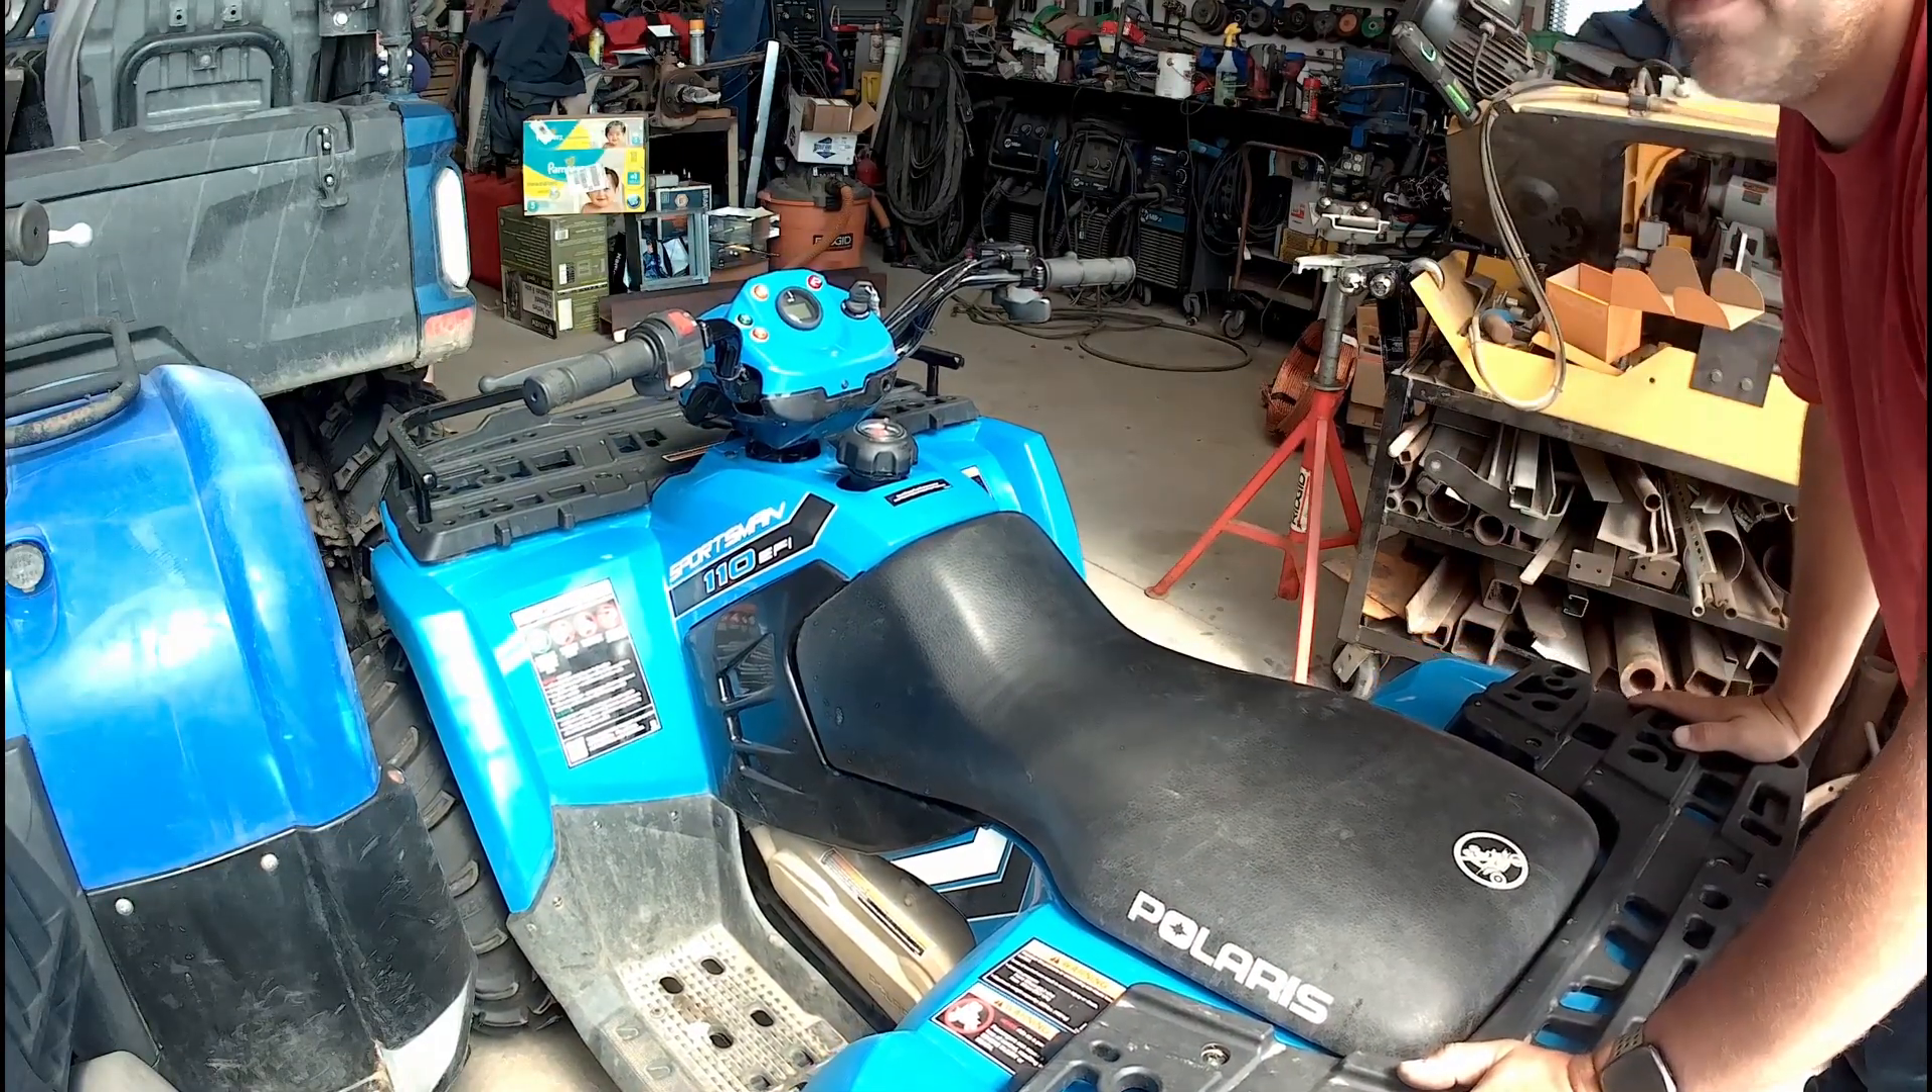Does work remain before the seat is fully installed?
No.